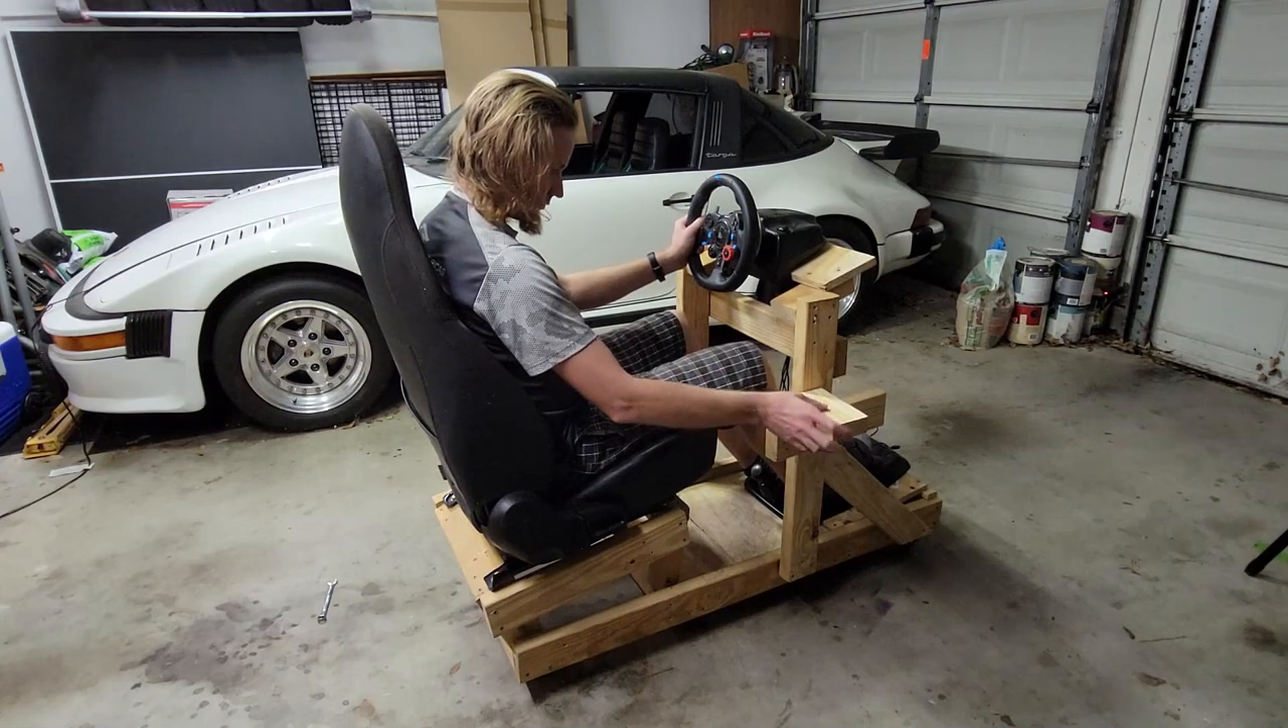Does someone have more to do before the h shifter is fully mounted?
Yes.